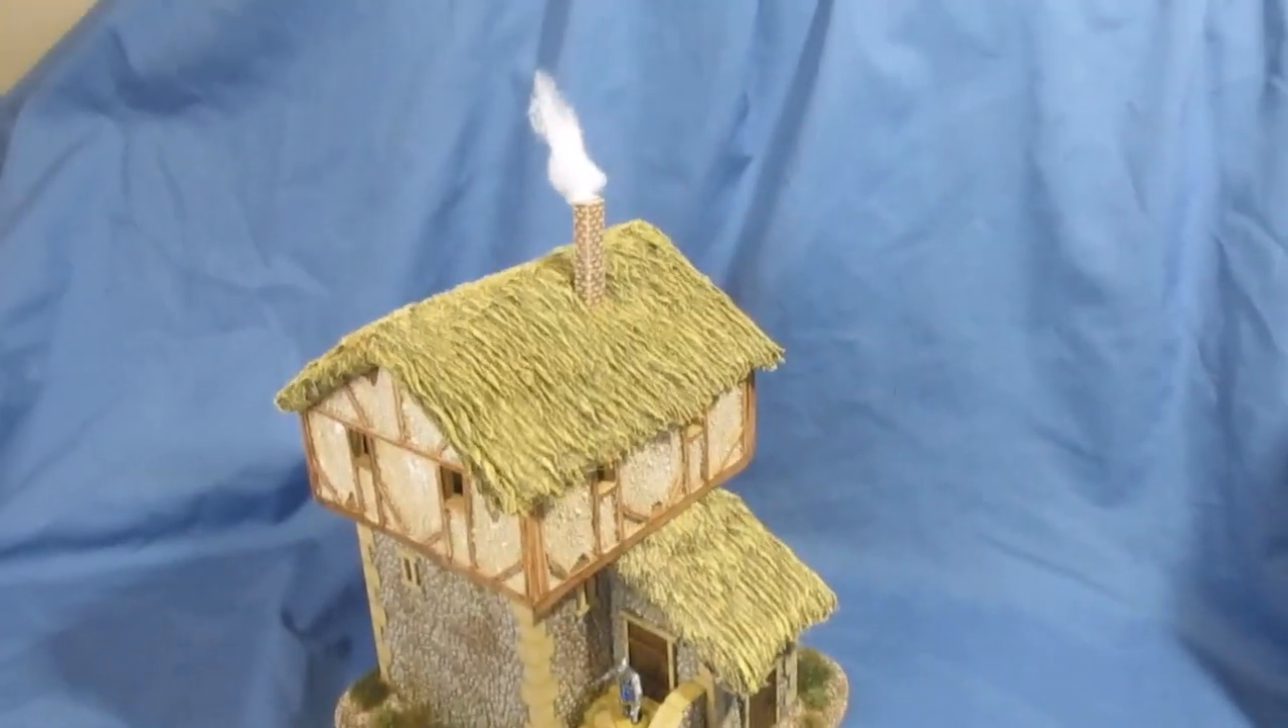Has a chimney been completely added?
Yes.